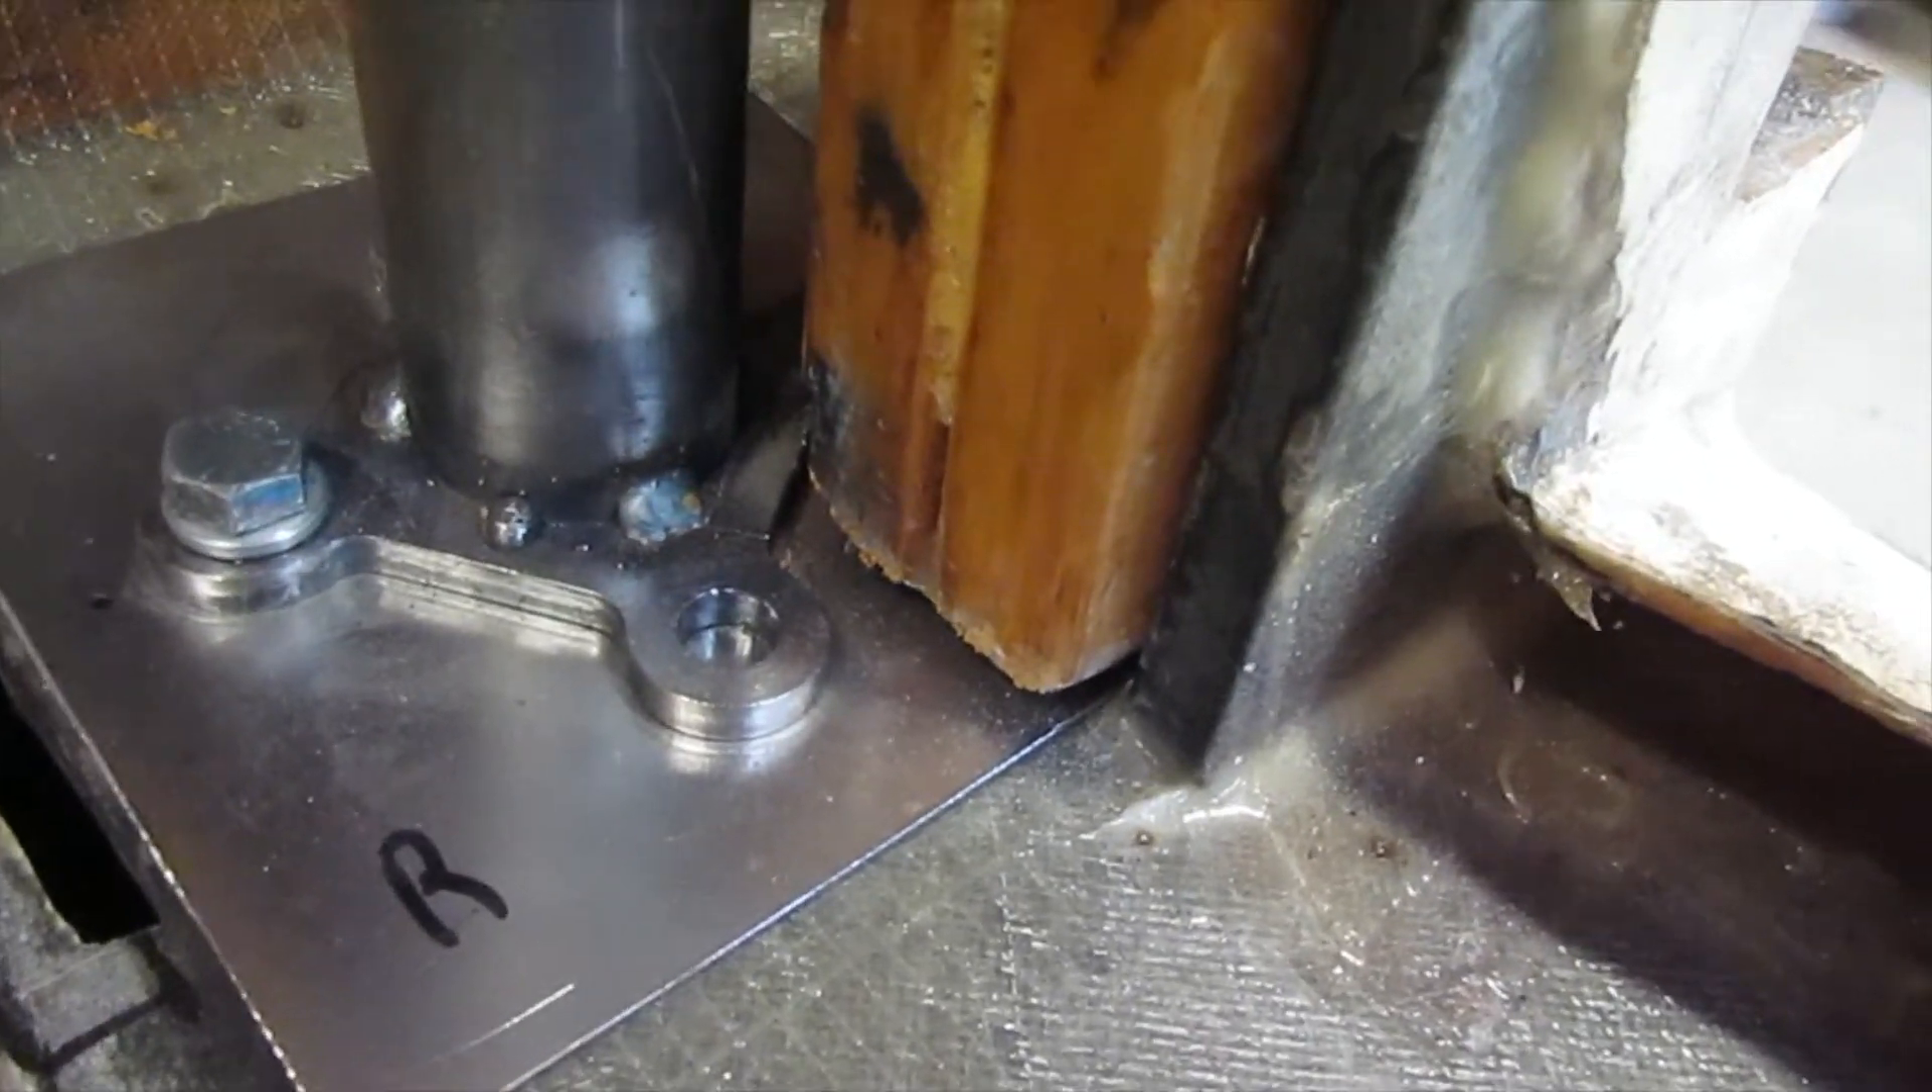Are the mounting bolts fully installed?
No.